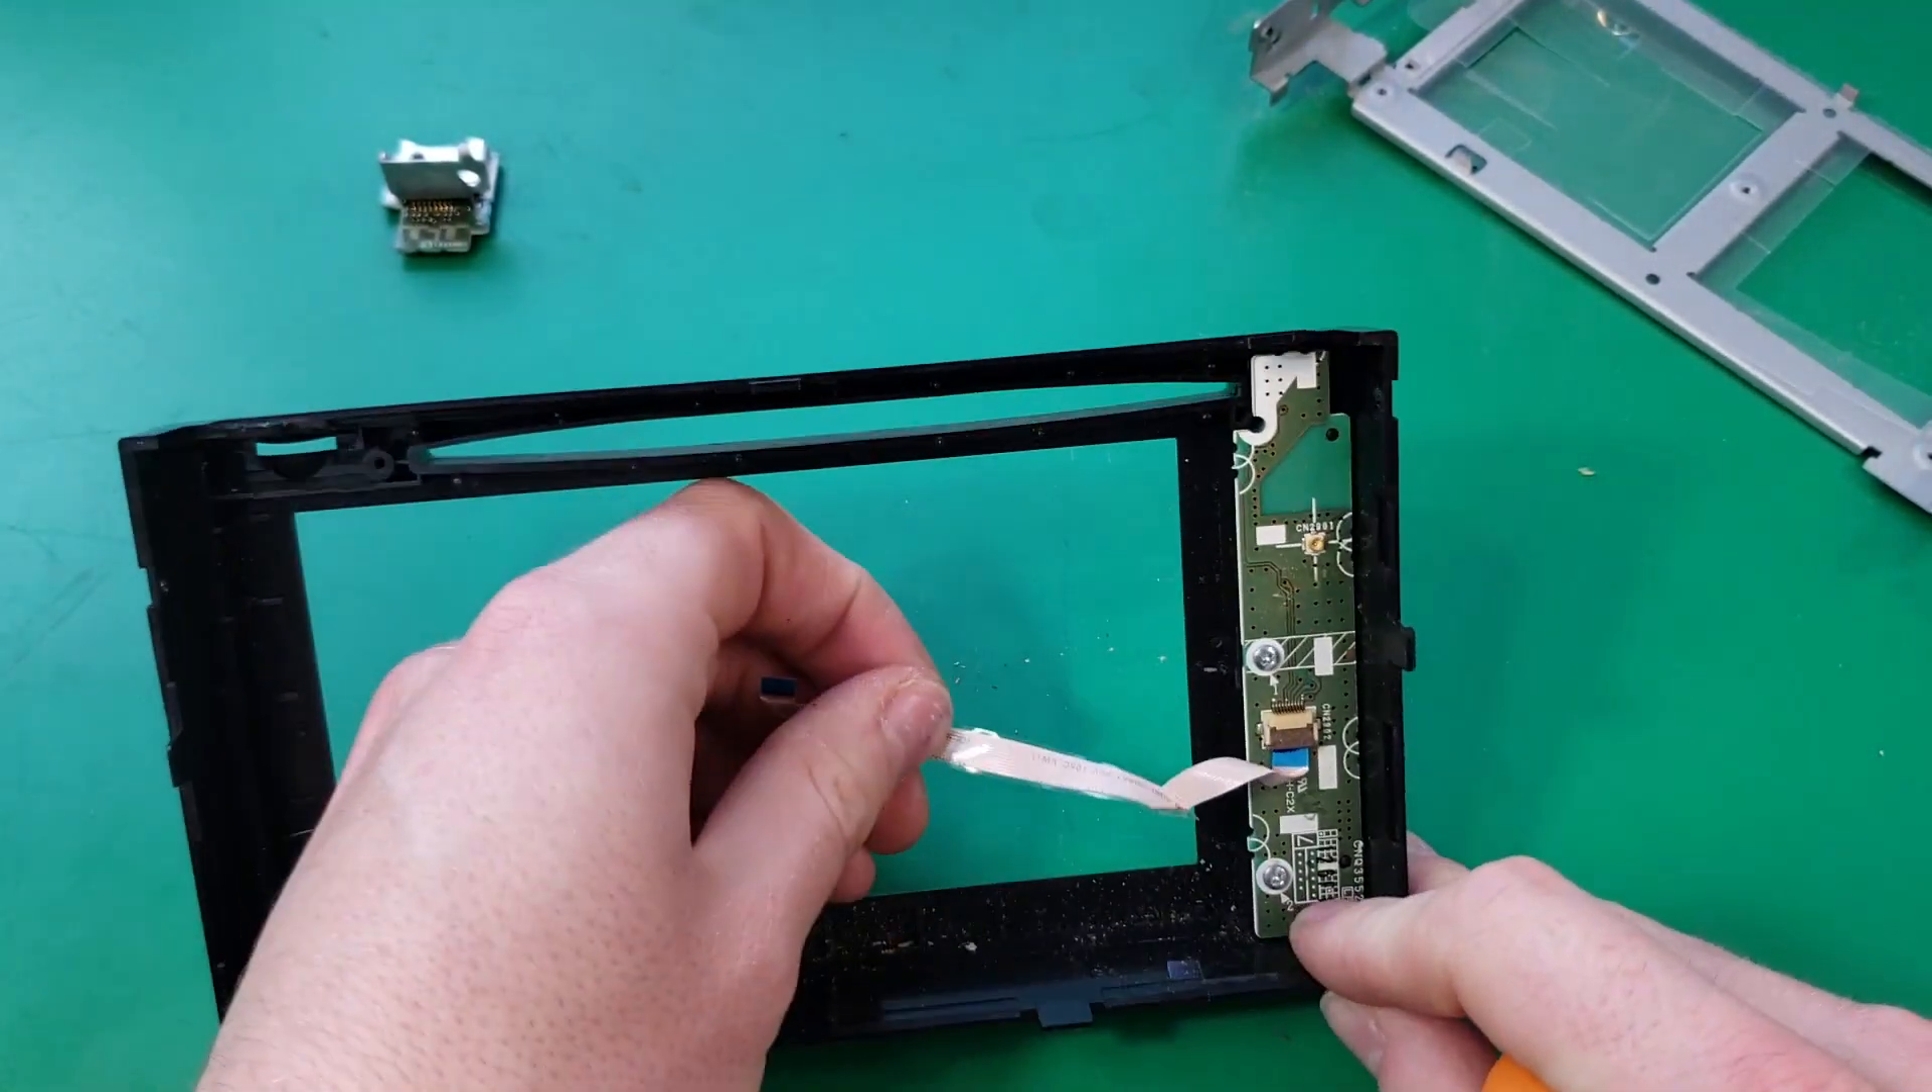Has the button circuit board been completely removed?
No.